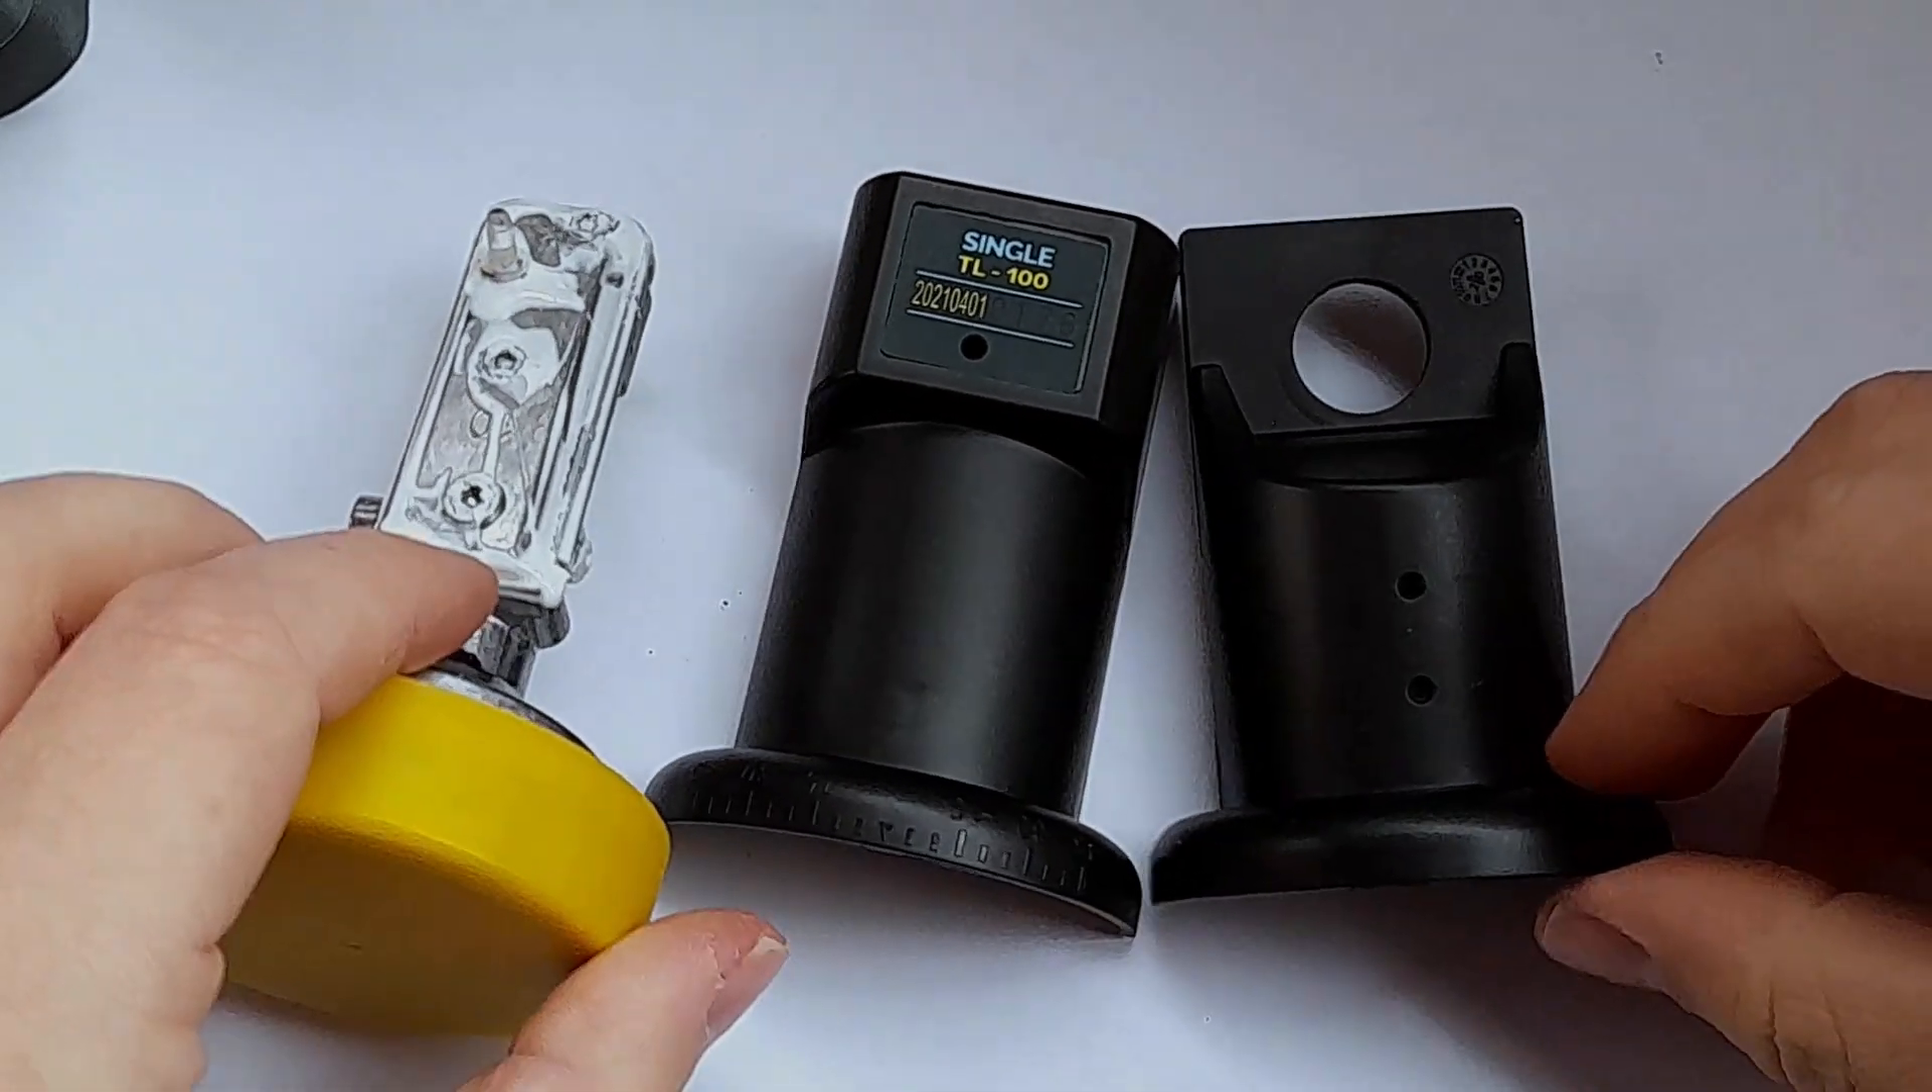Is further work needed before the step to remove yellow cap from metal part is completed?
Yes.